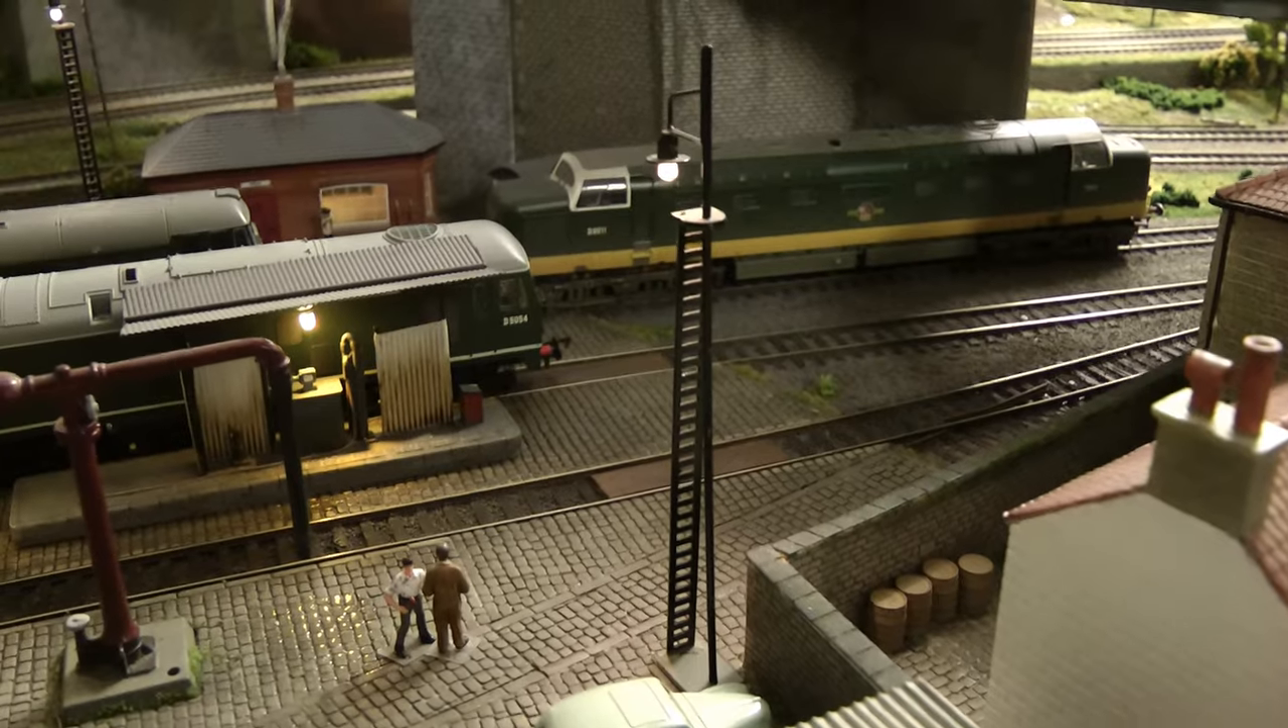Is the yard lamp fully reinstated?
Yes.